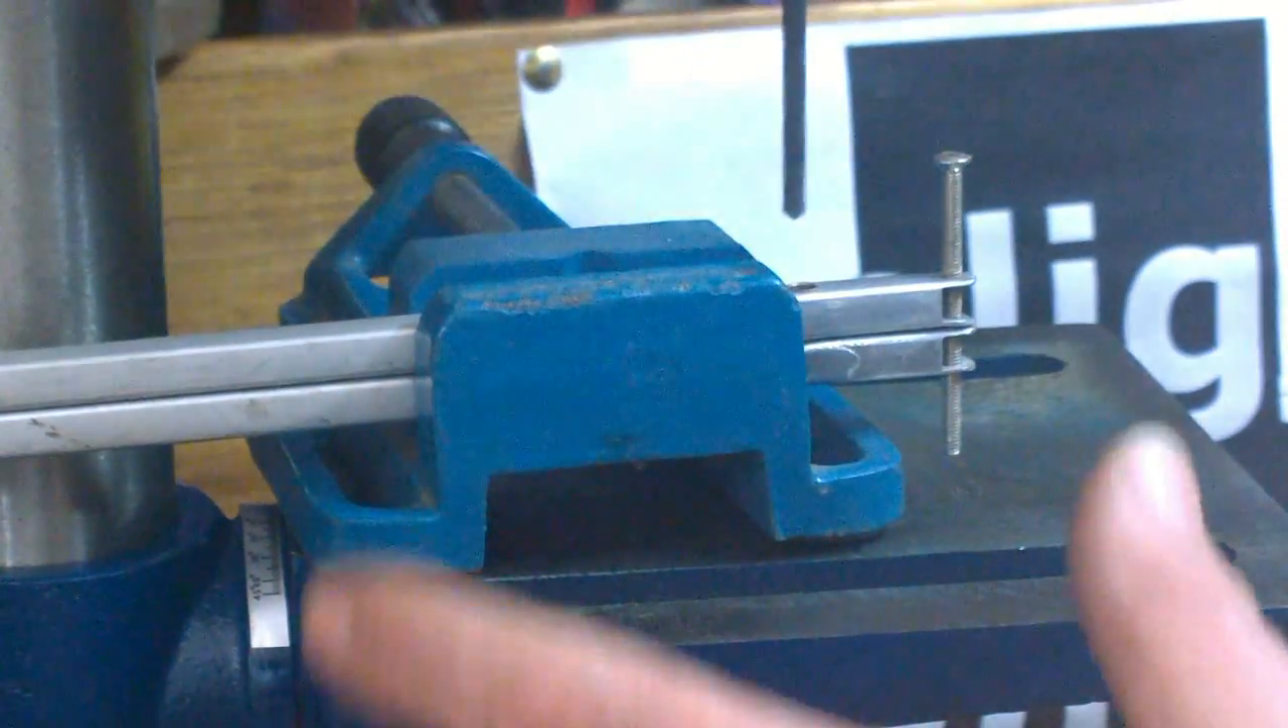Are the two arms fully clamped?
Yes.